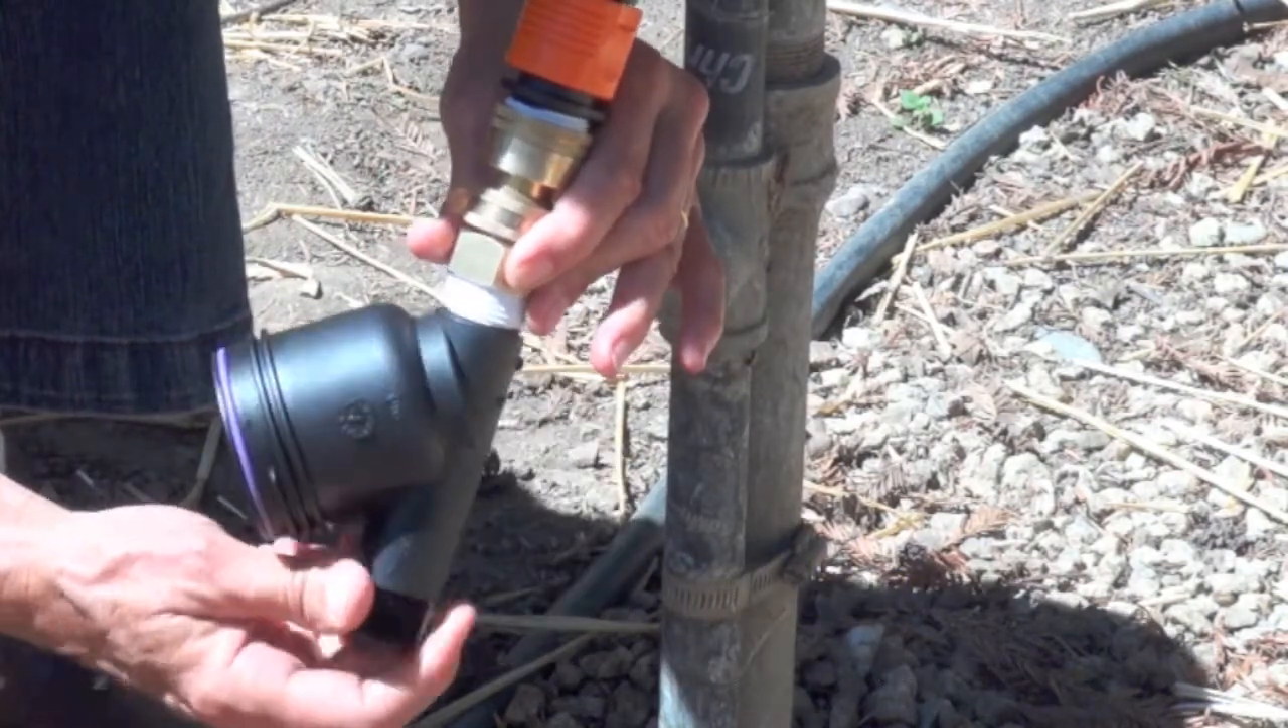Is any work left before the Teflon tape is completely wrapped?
No.